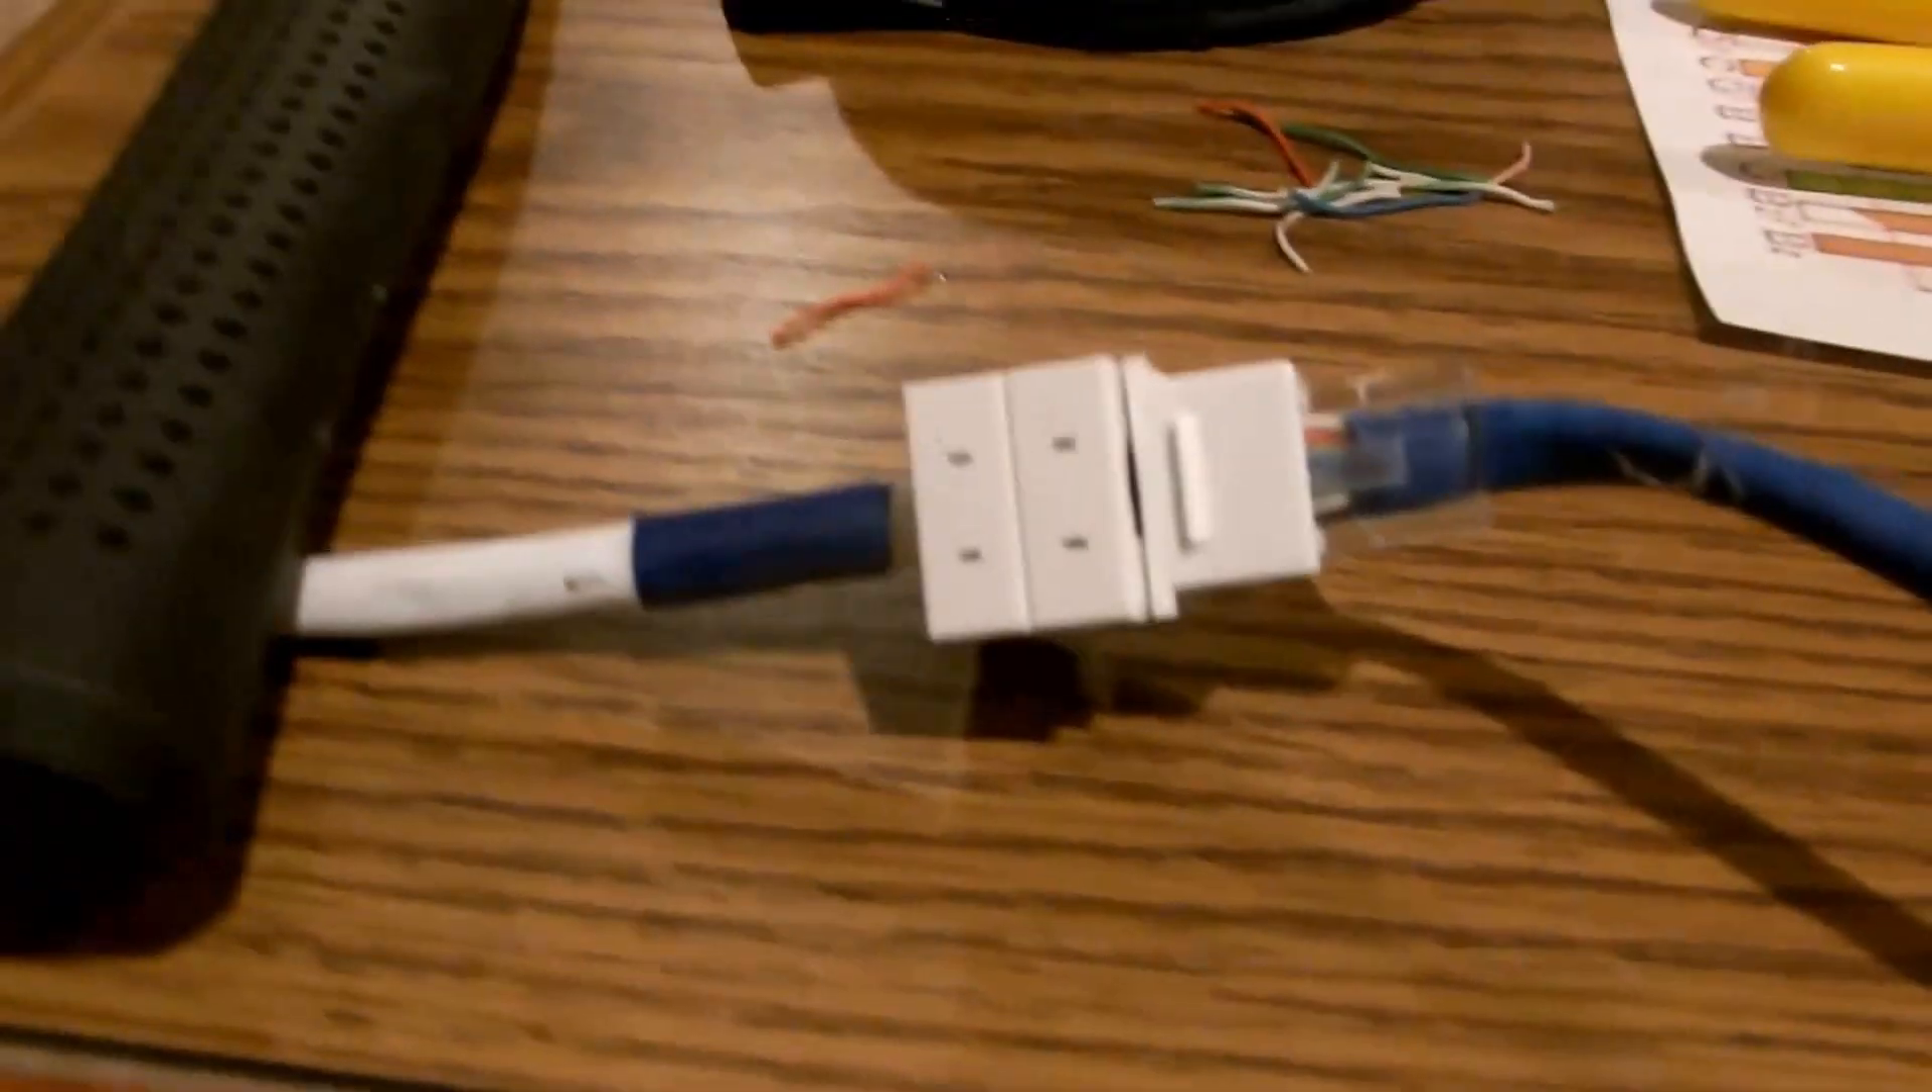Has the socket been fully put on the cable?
Yes.